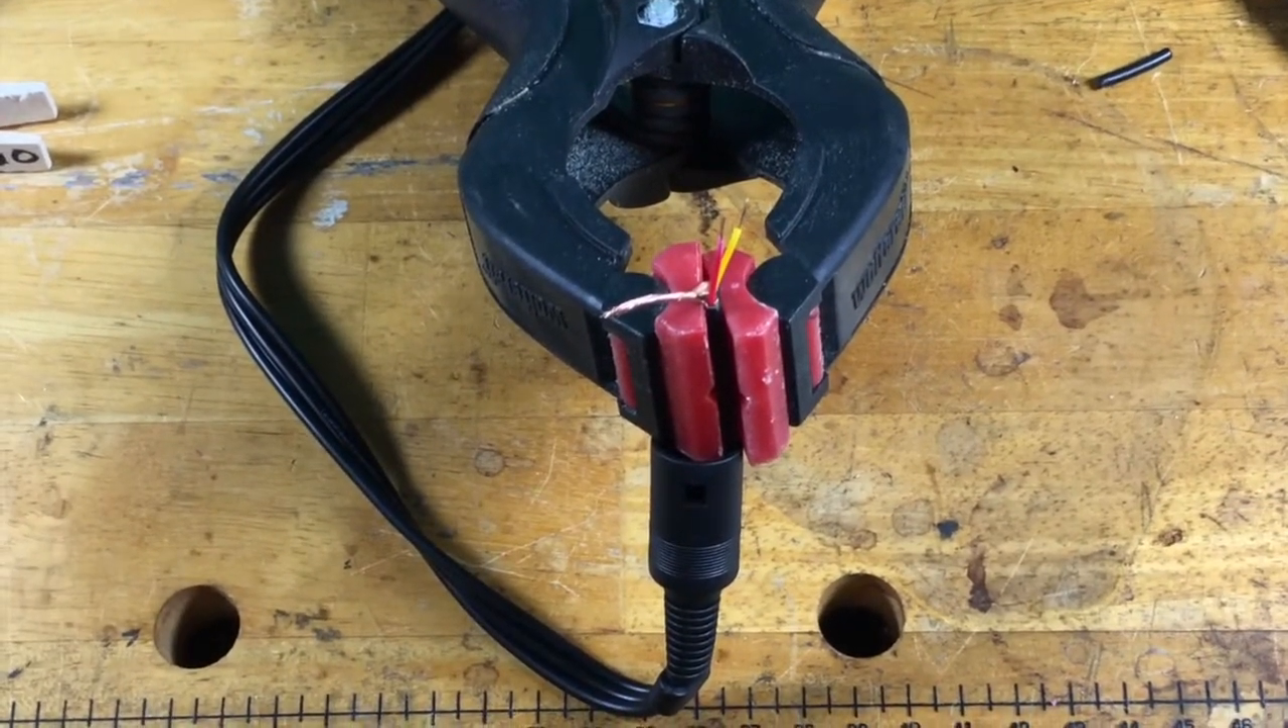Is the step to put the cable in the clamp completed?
Yes.